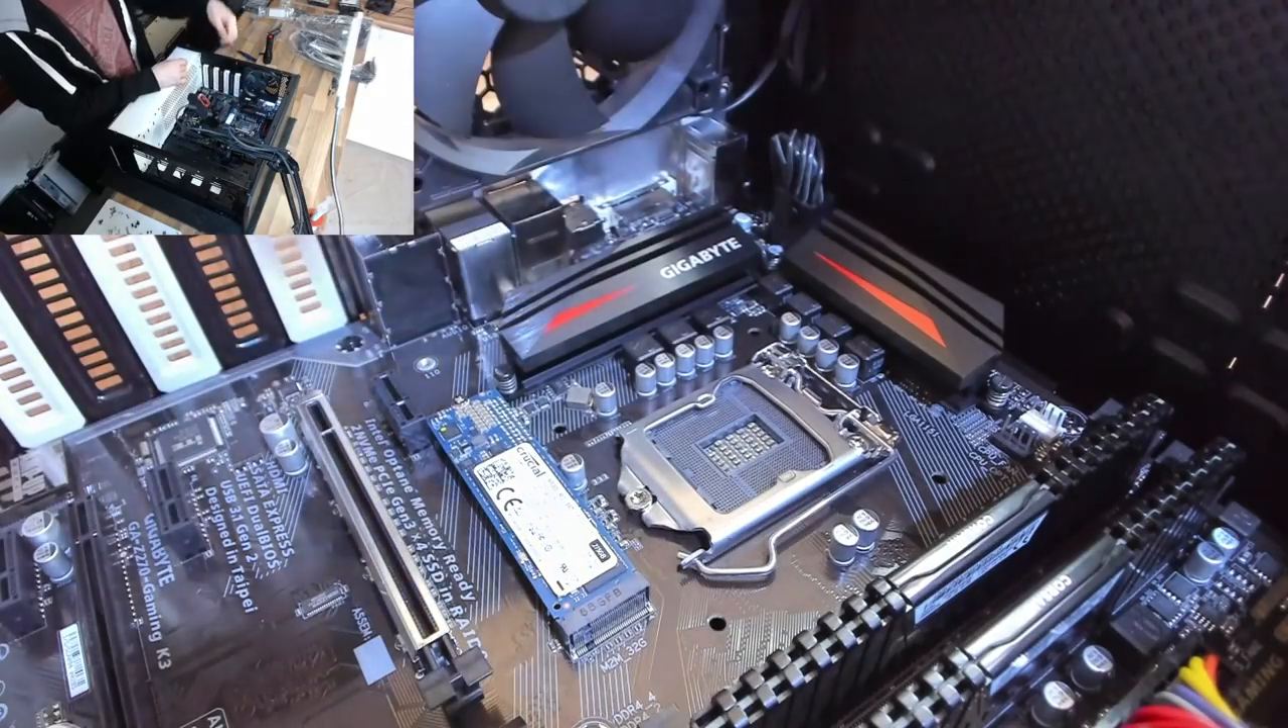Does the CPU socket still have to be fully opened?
Yes.